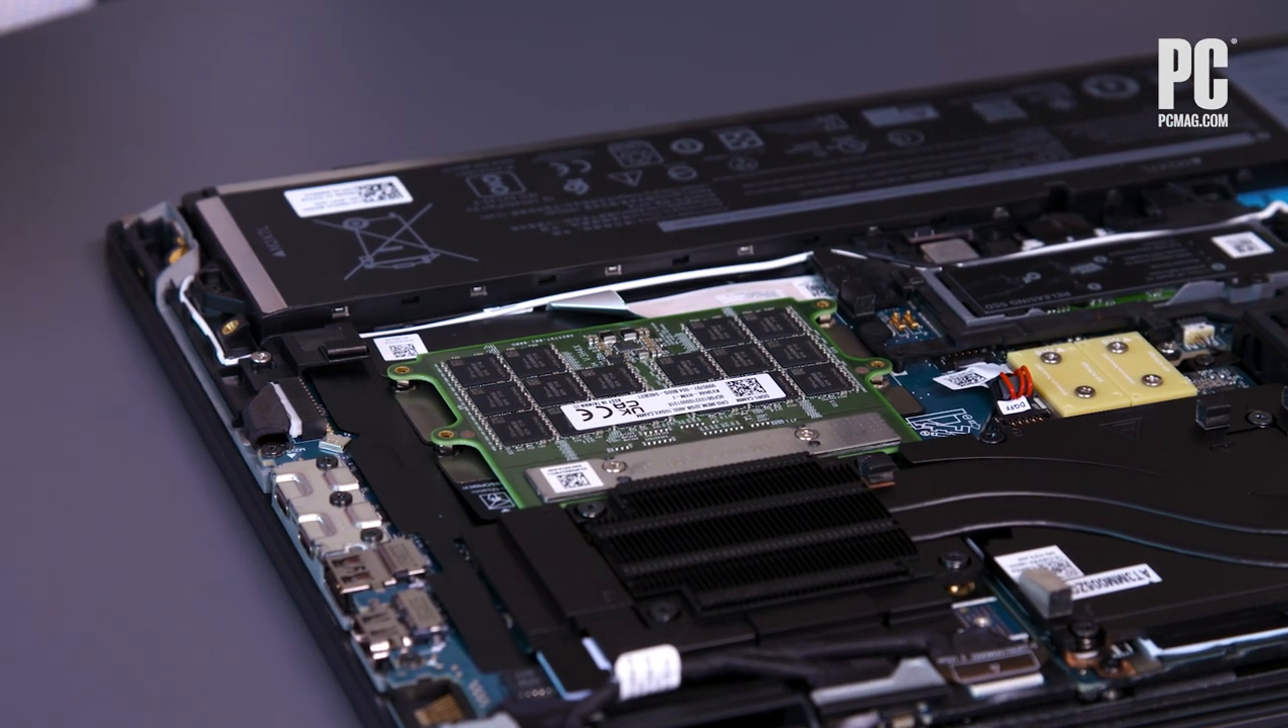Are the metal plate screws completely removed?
No.